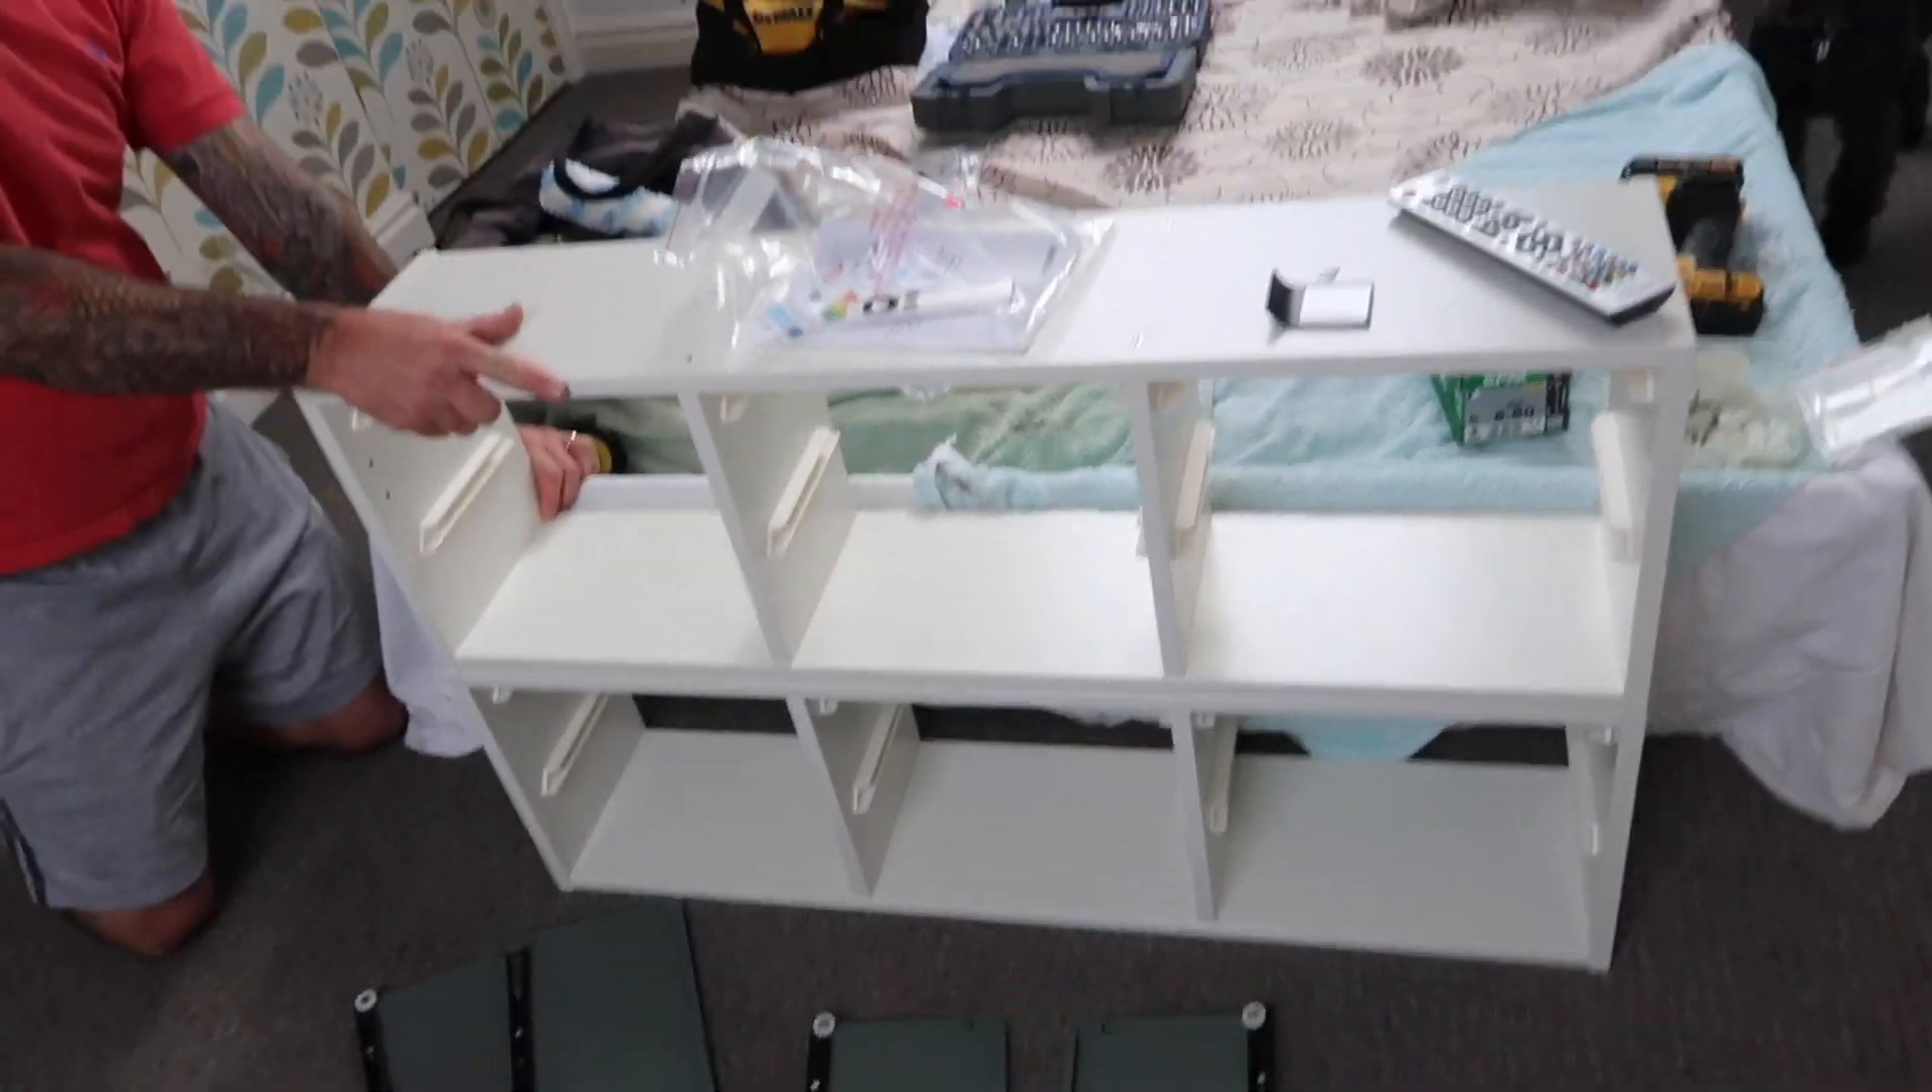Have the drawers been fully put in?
No.